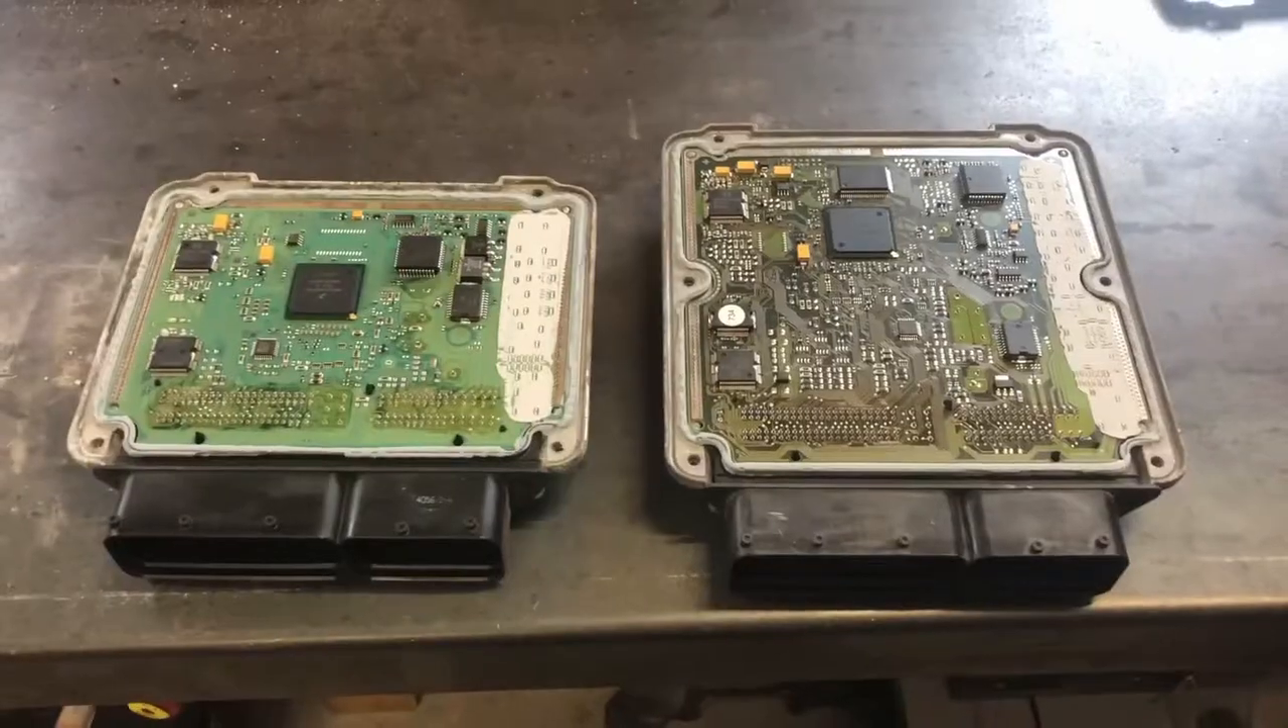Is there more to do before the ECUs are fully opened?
No.